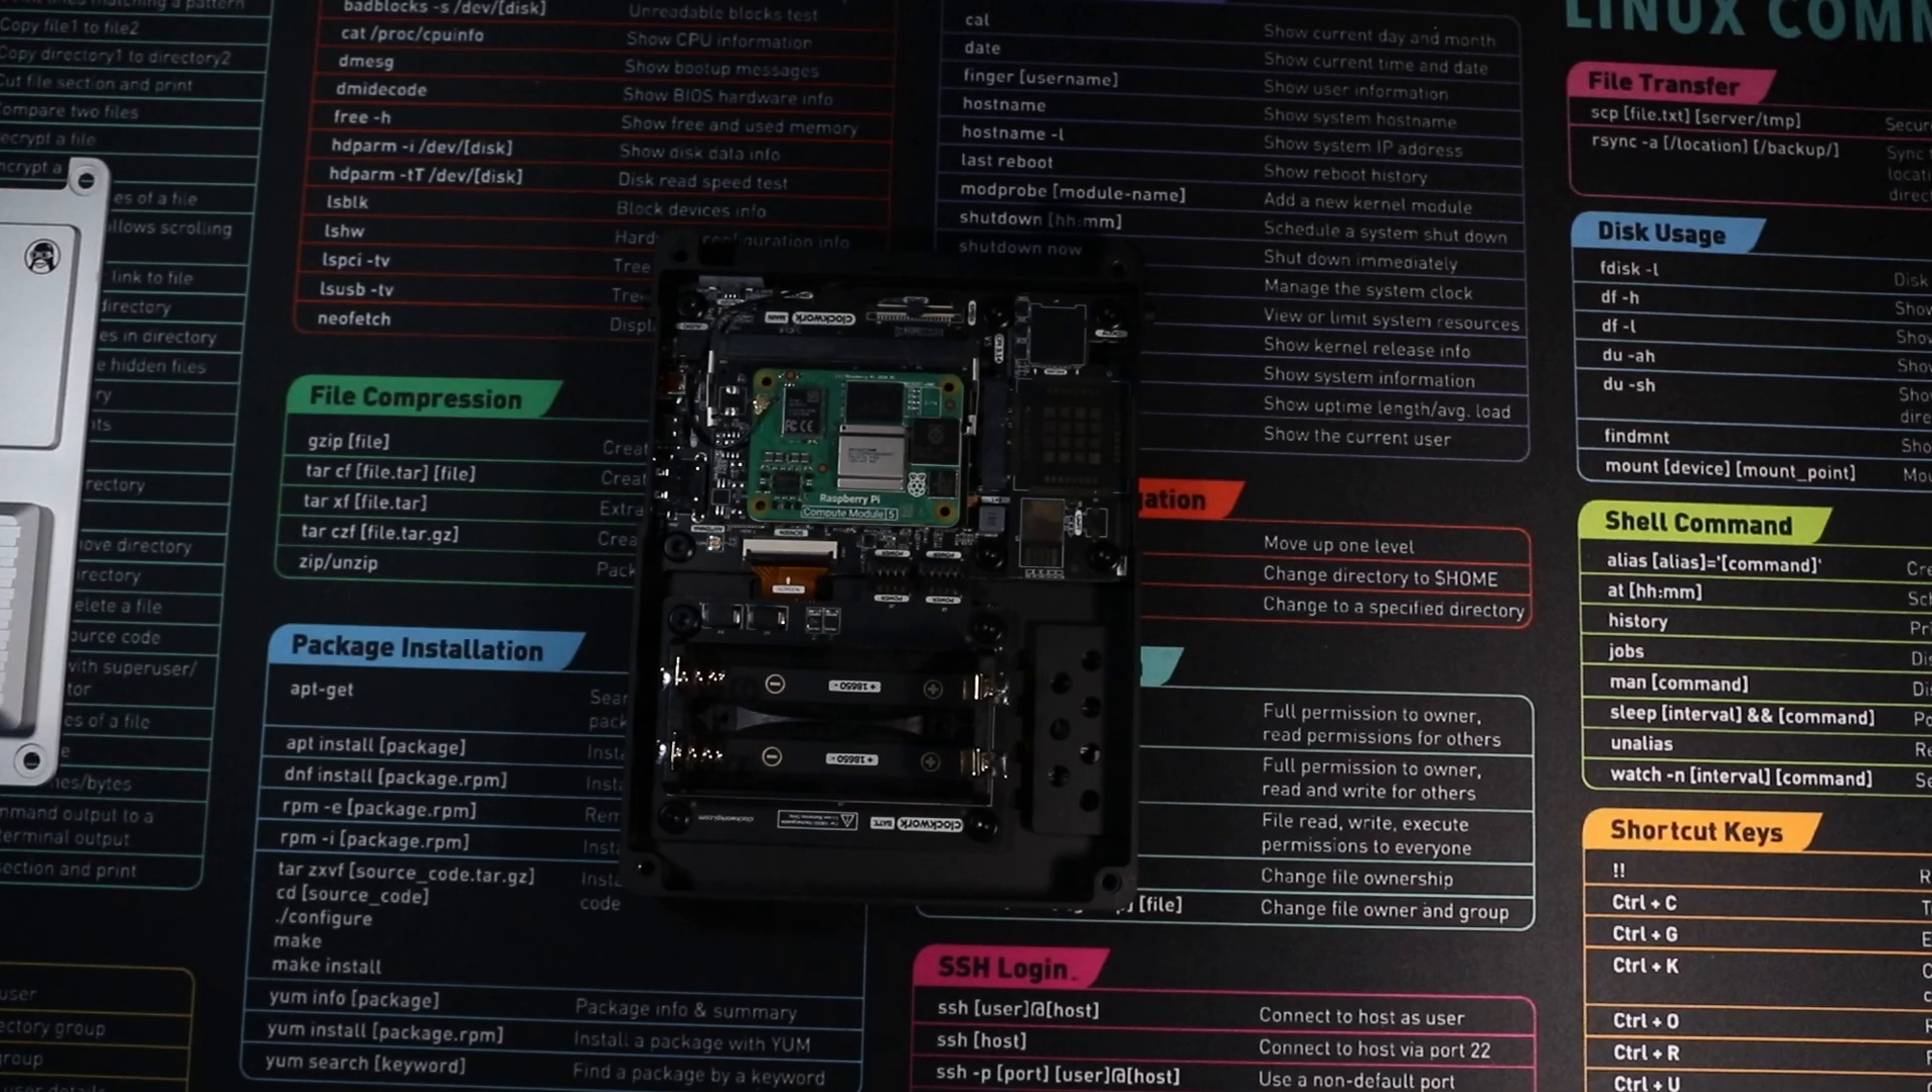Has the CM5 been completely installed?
Yes.